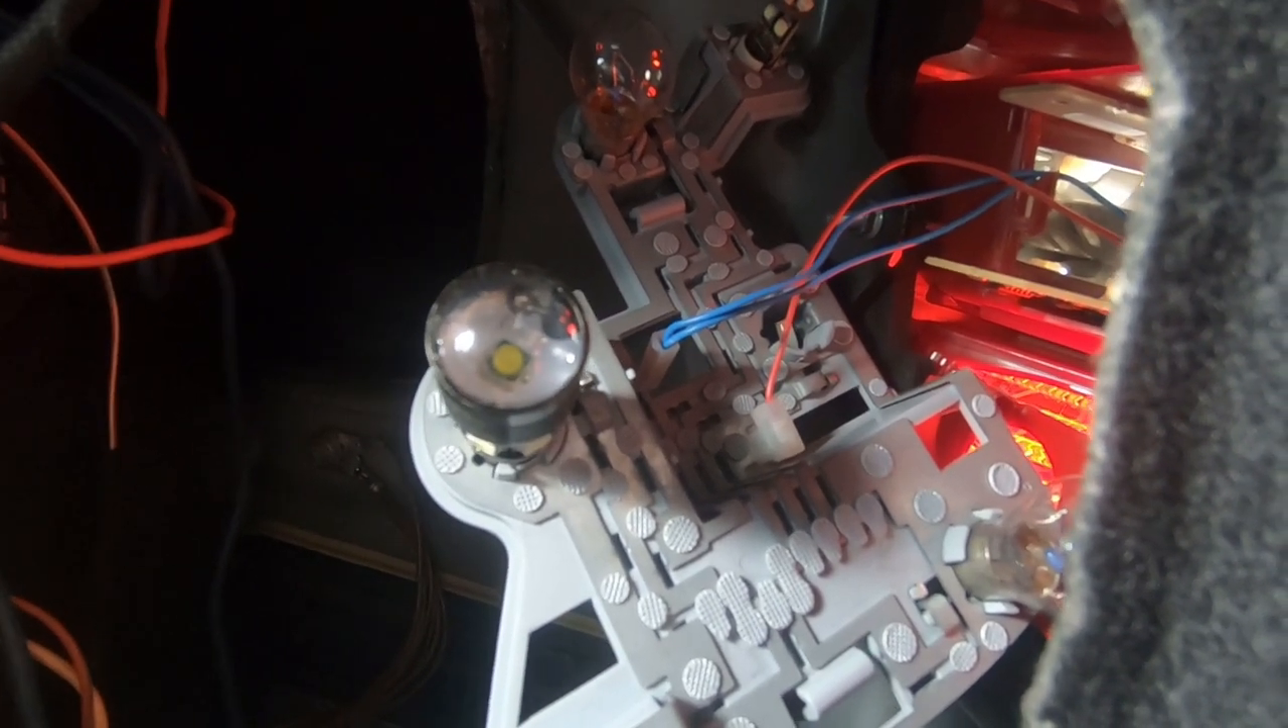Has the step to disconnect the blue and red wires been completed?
No.